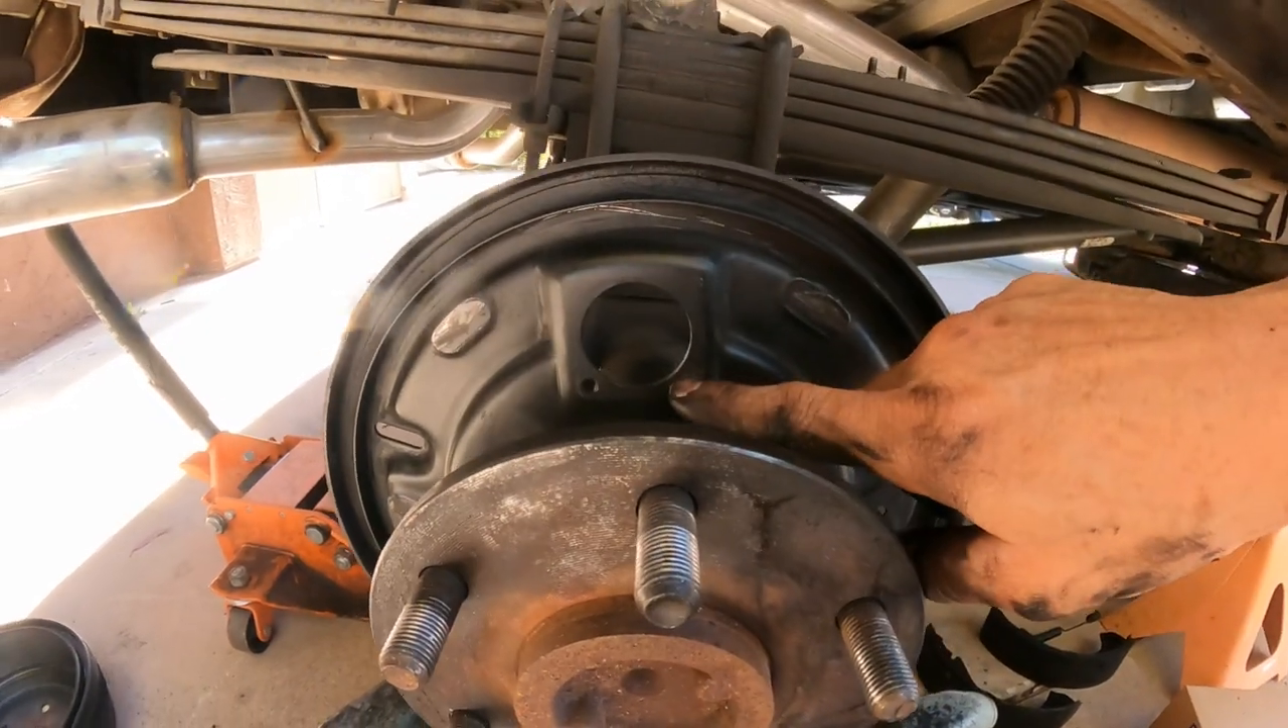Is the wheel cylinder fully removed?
Yes.